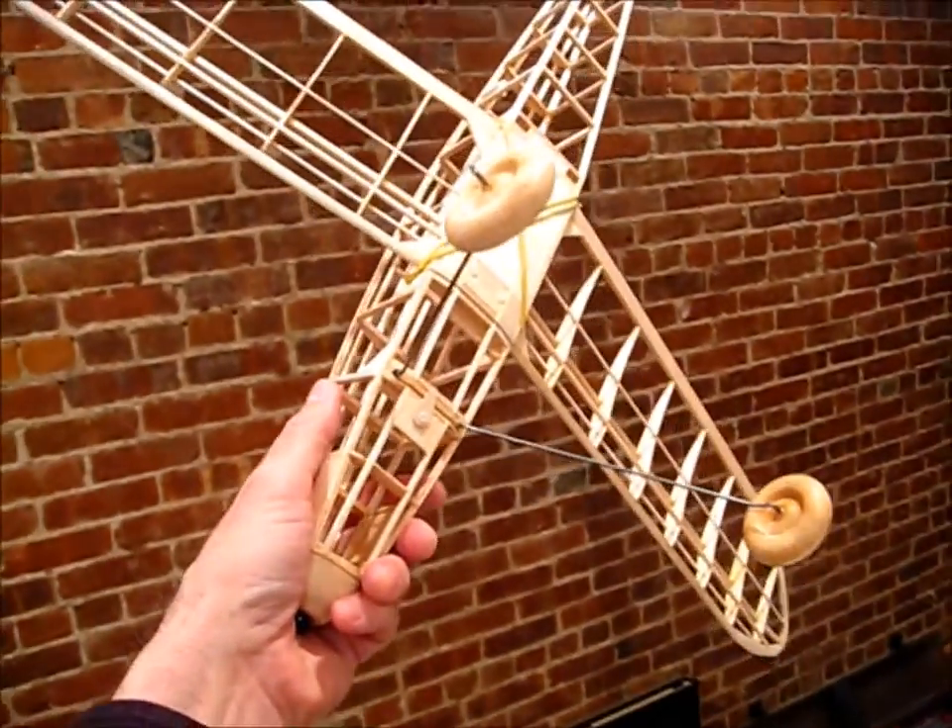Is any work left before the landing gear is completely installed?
No.